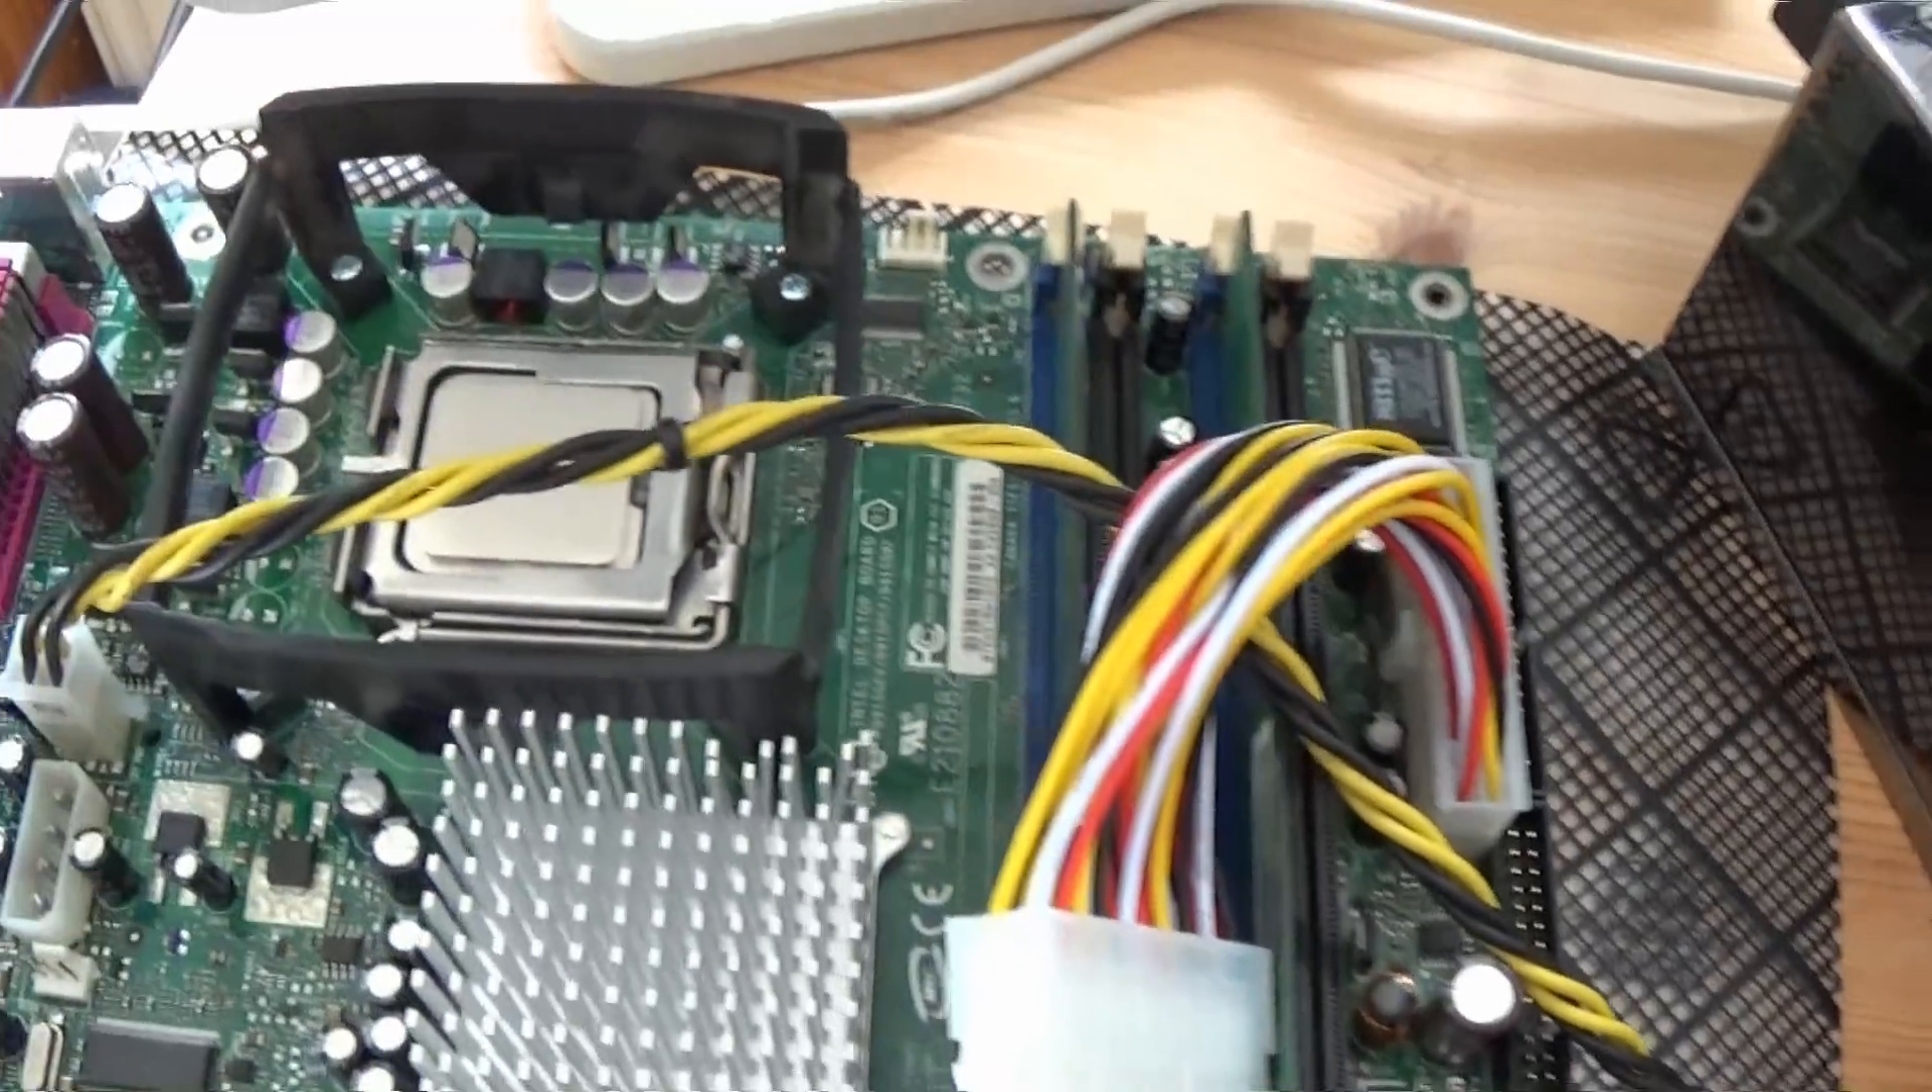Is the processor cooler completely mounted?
No.